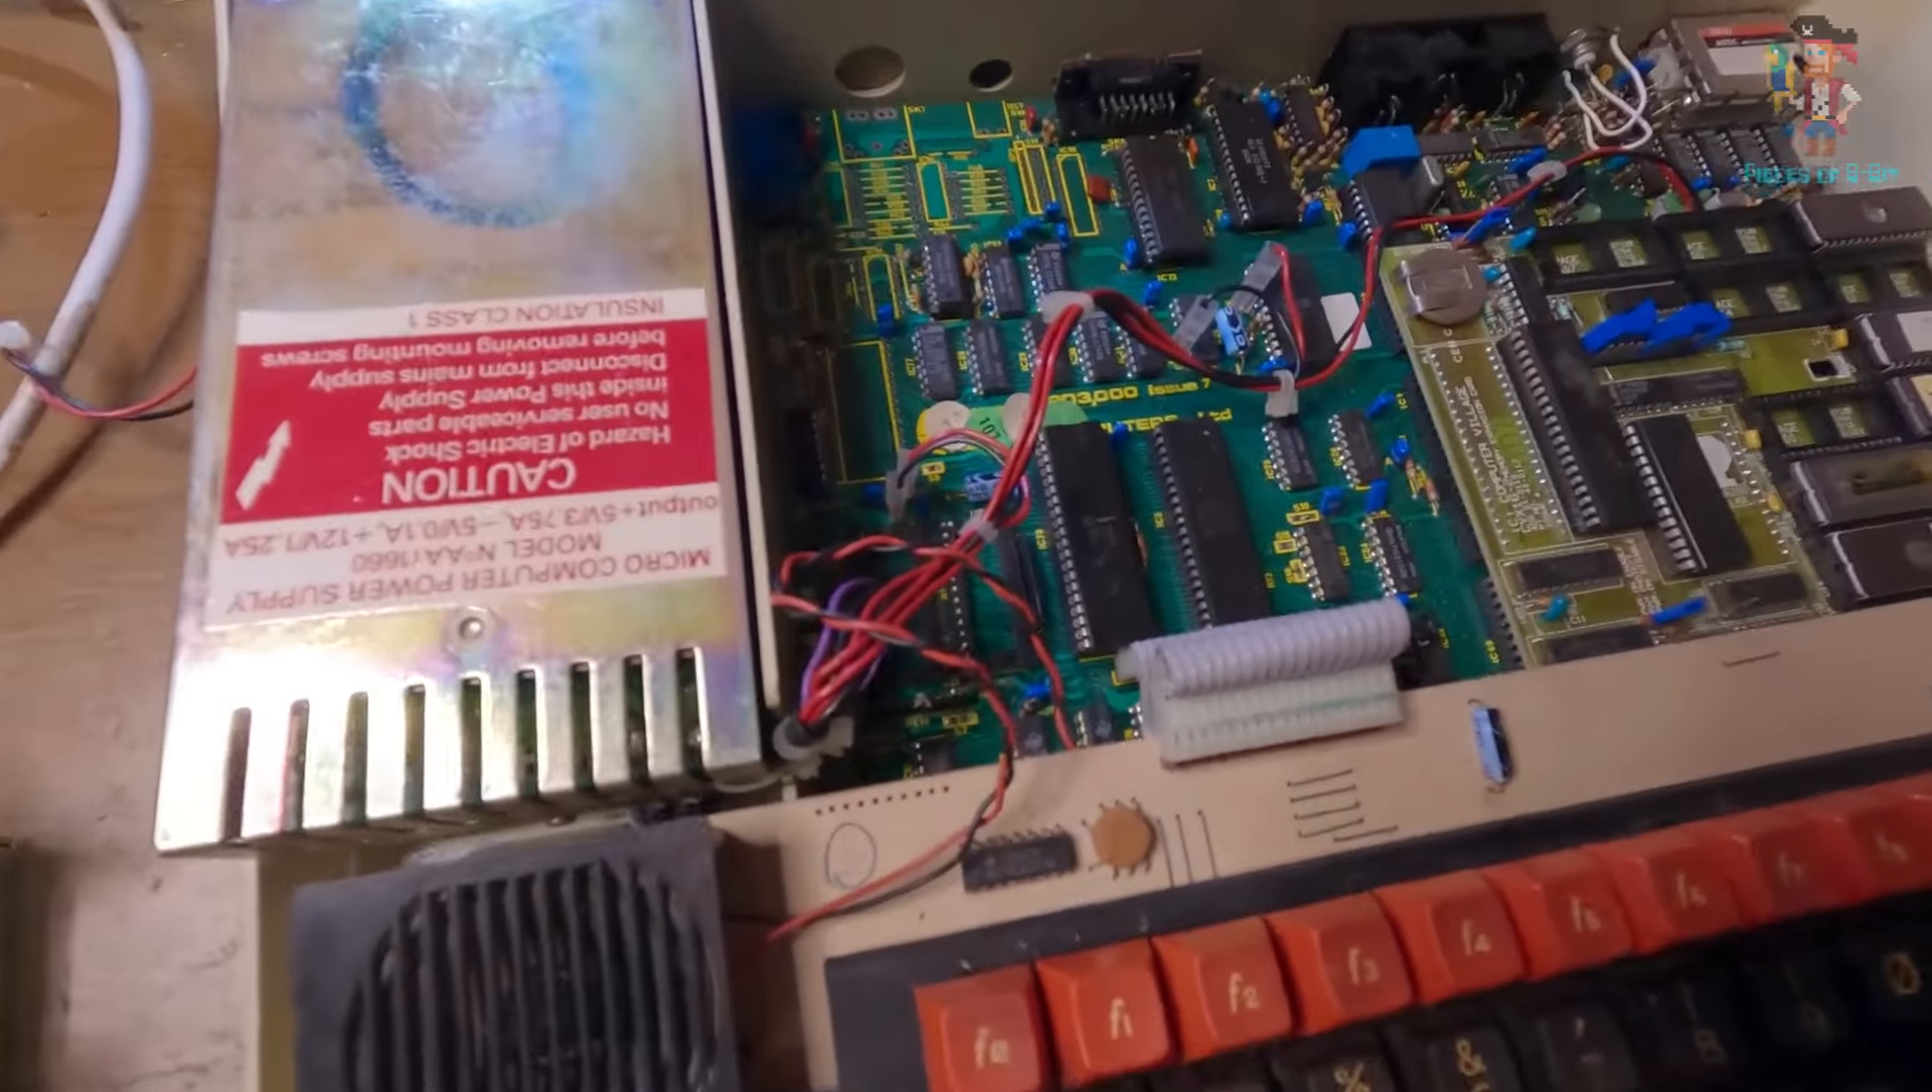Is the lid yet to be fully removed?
No.